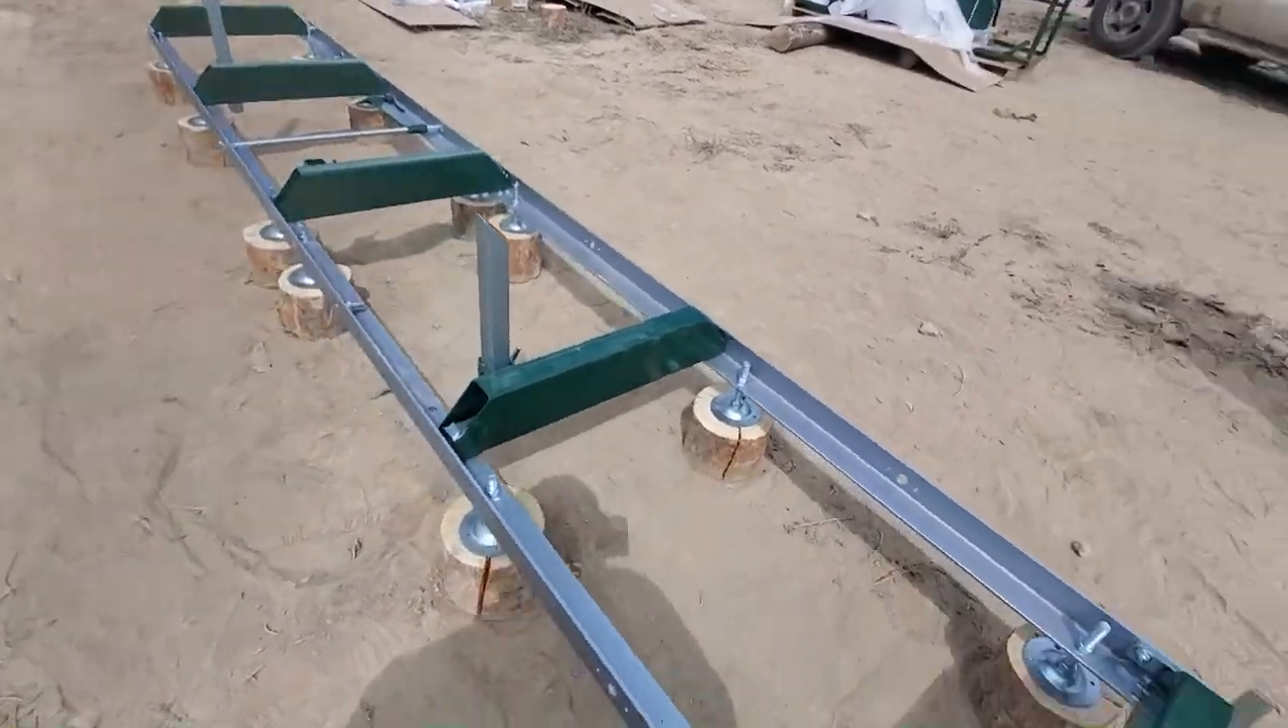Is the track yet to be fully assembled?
No.